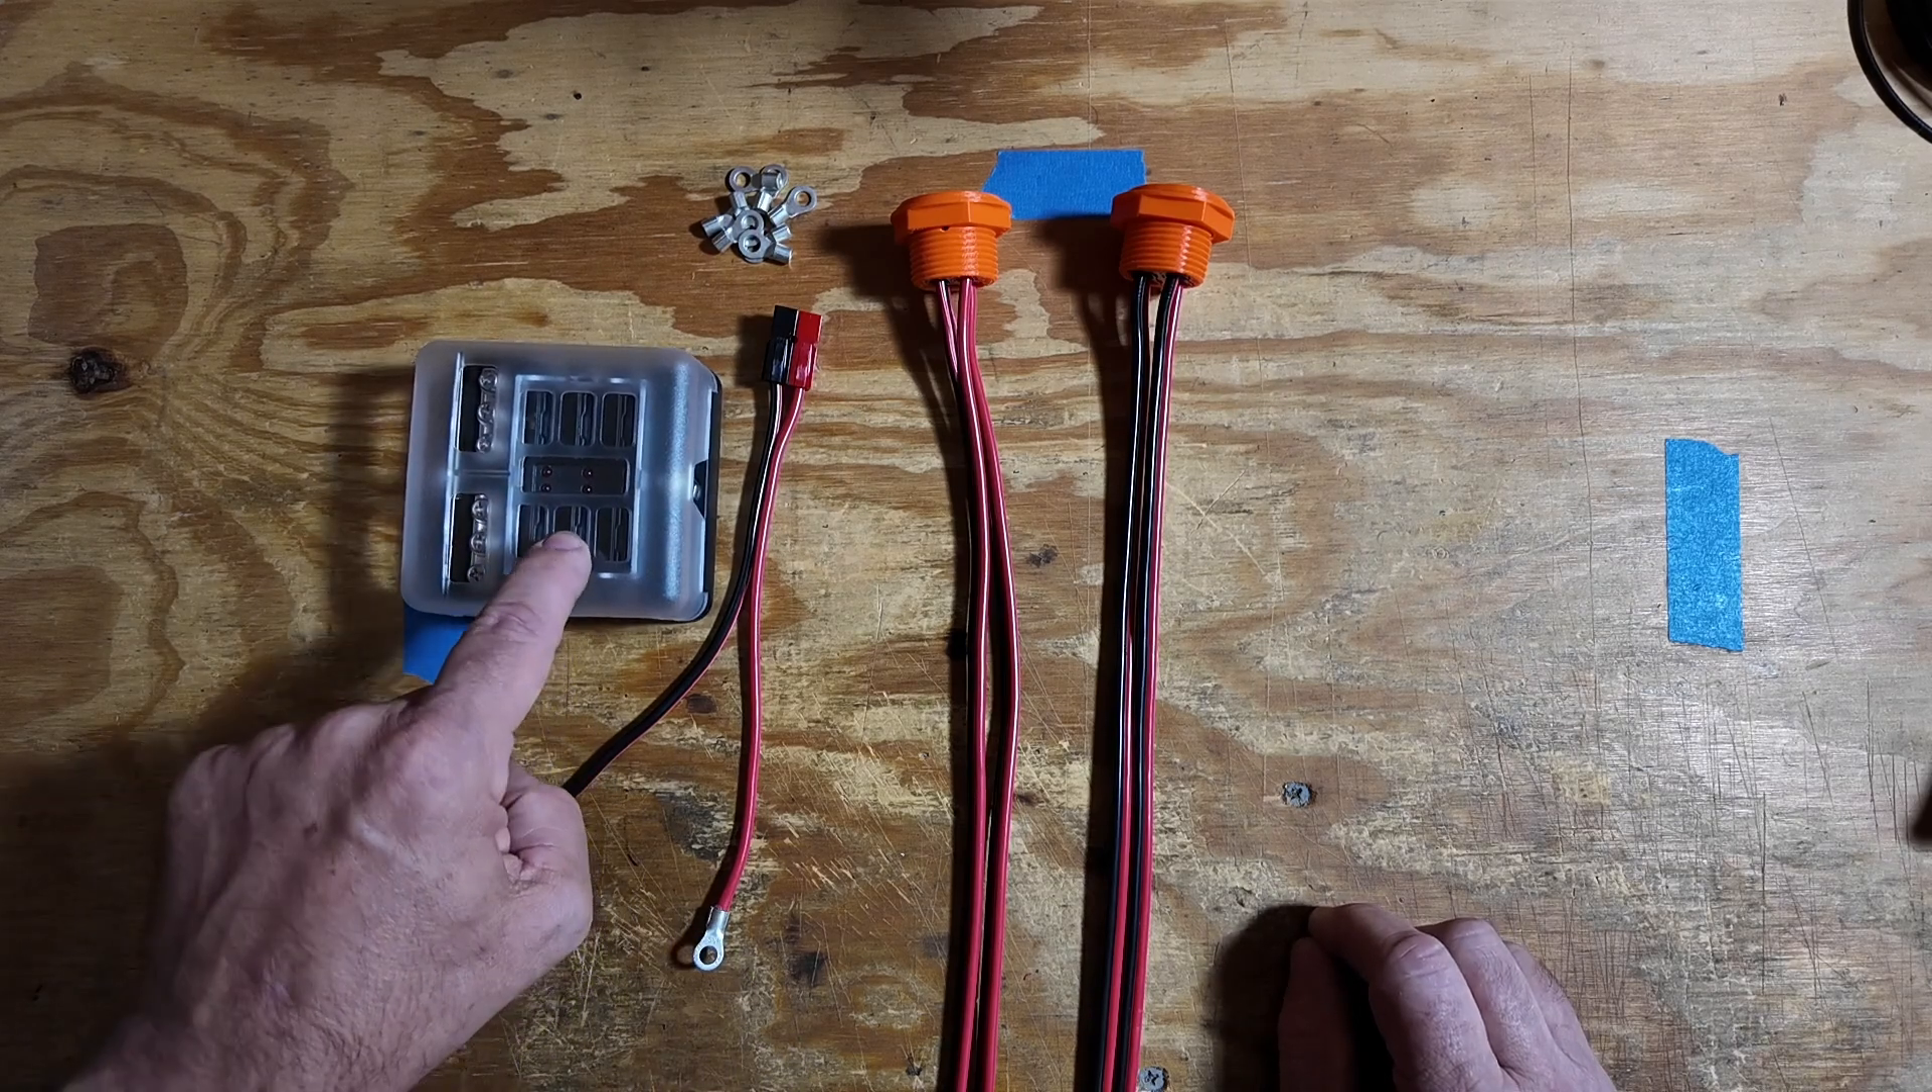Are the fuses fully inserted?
No.